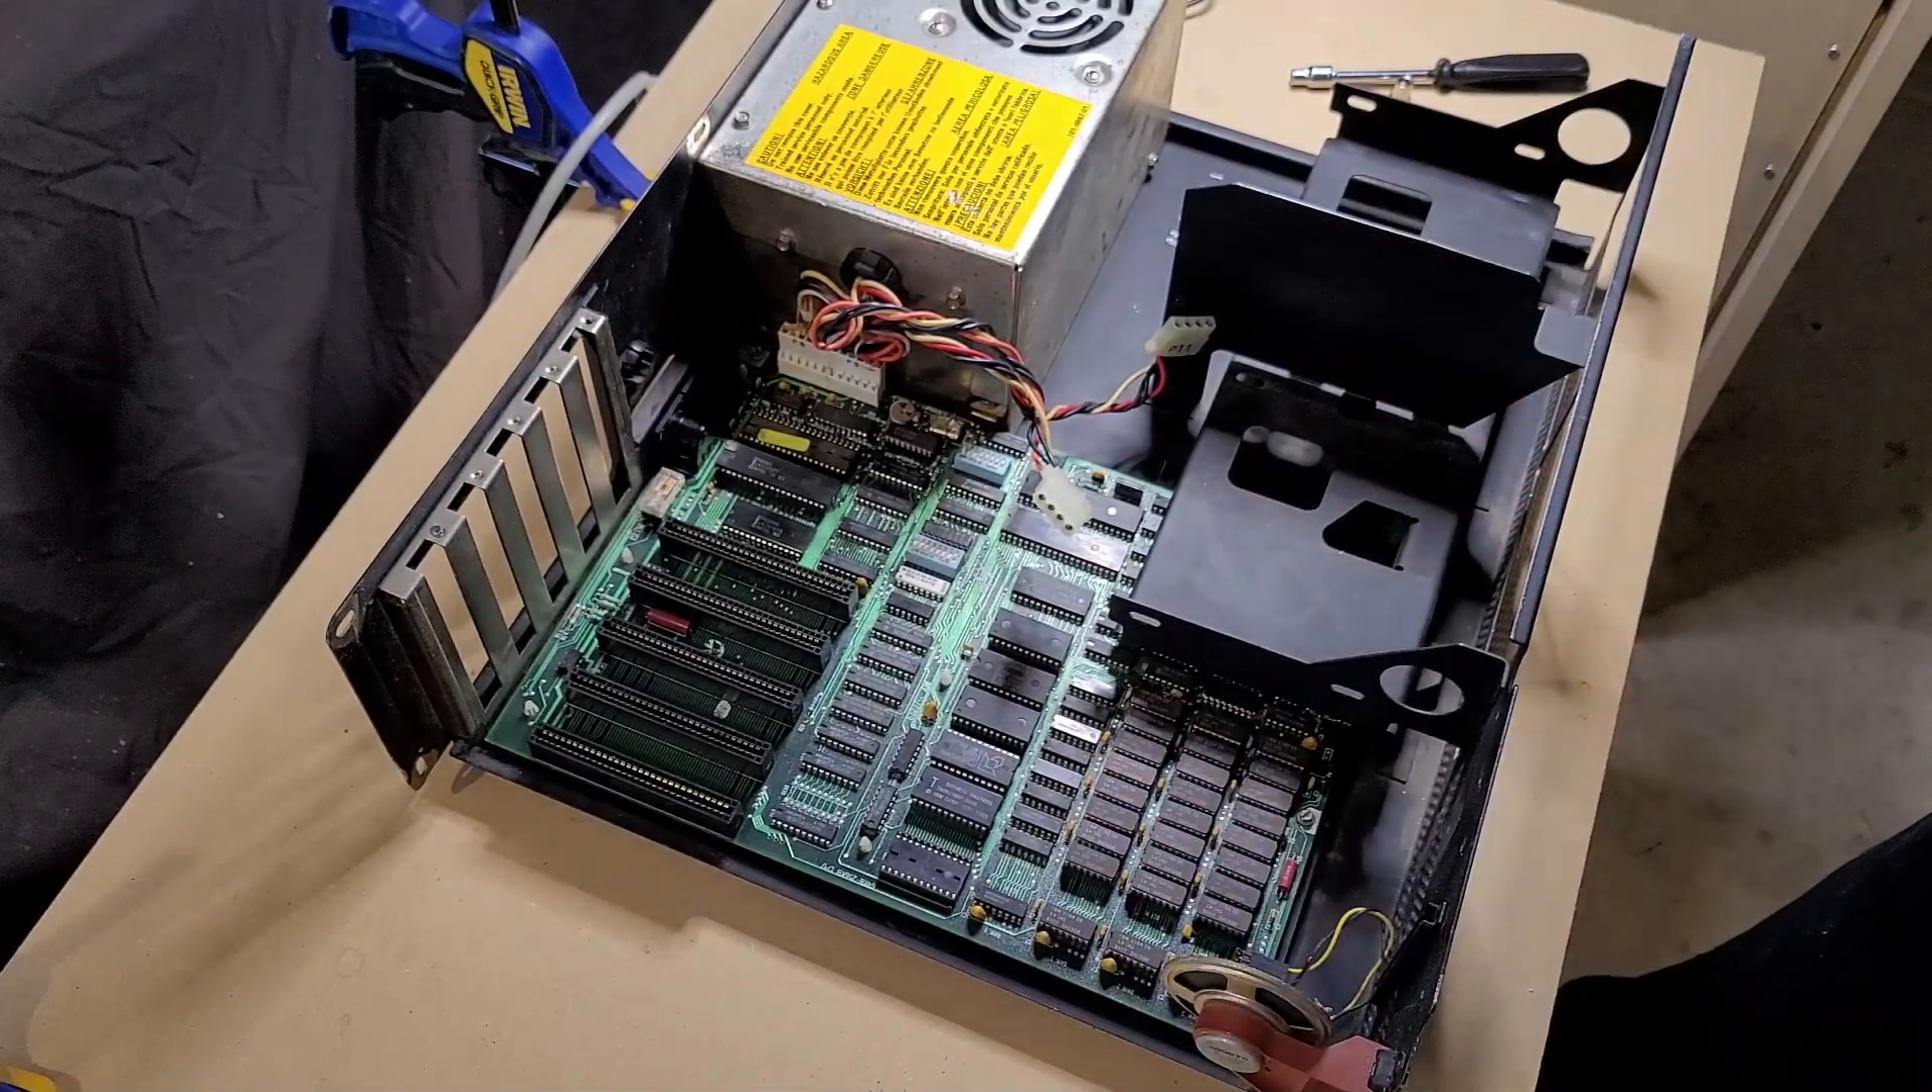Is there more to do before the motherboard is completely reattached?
No.